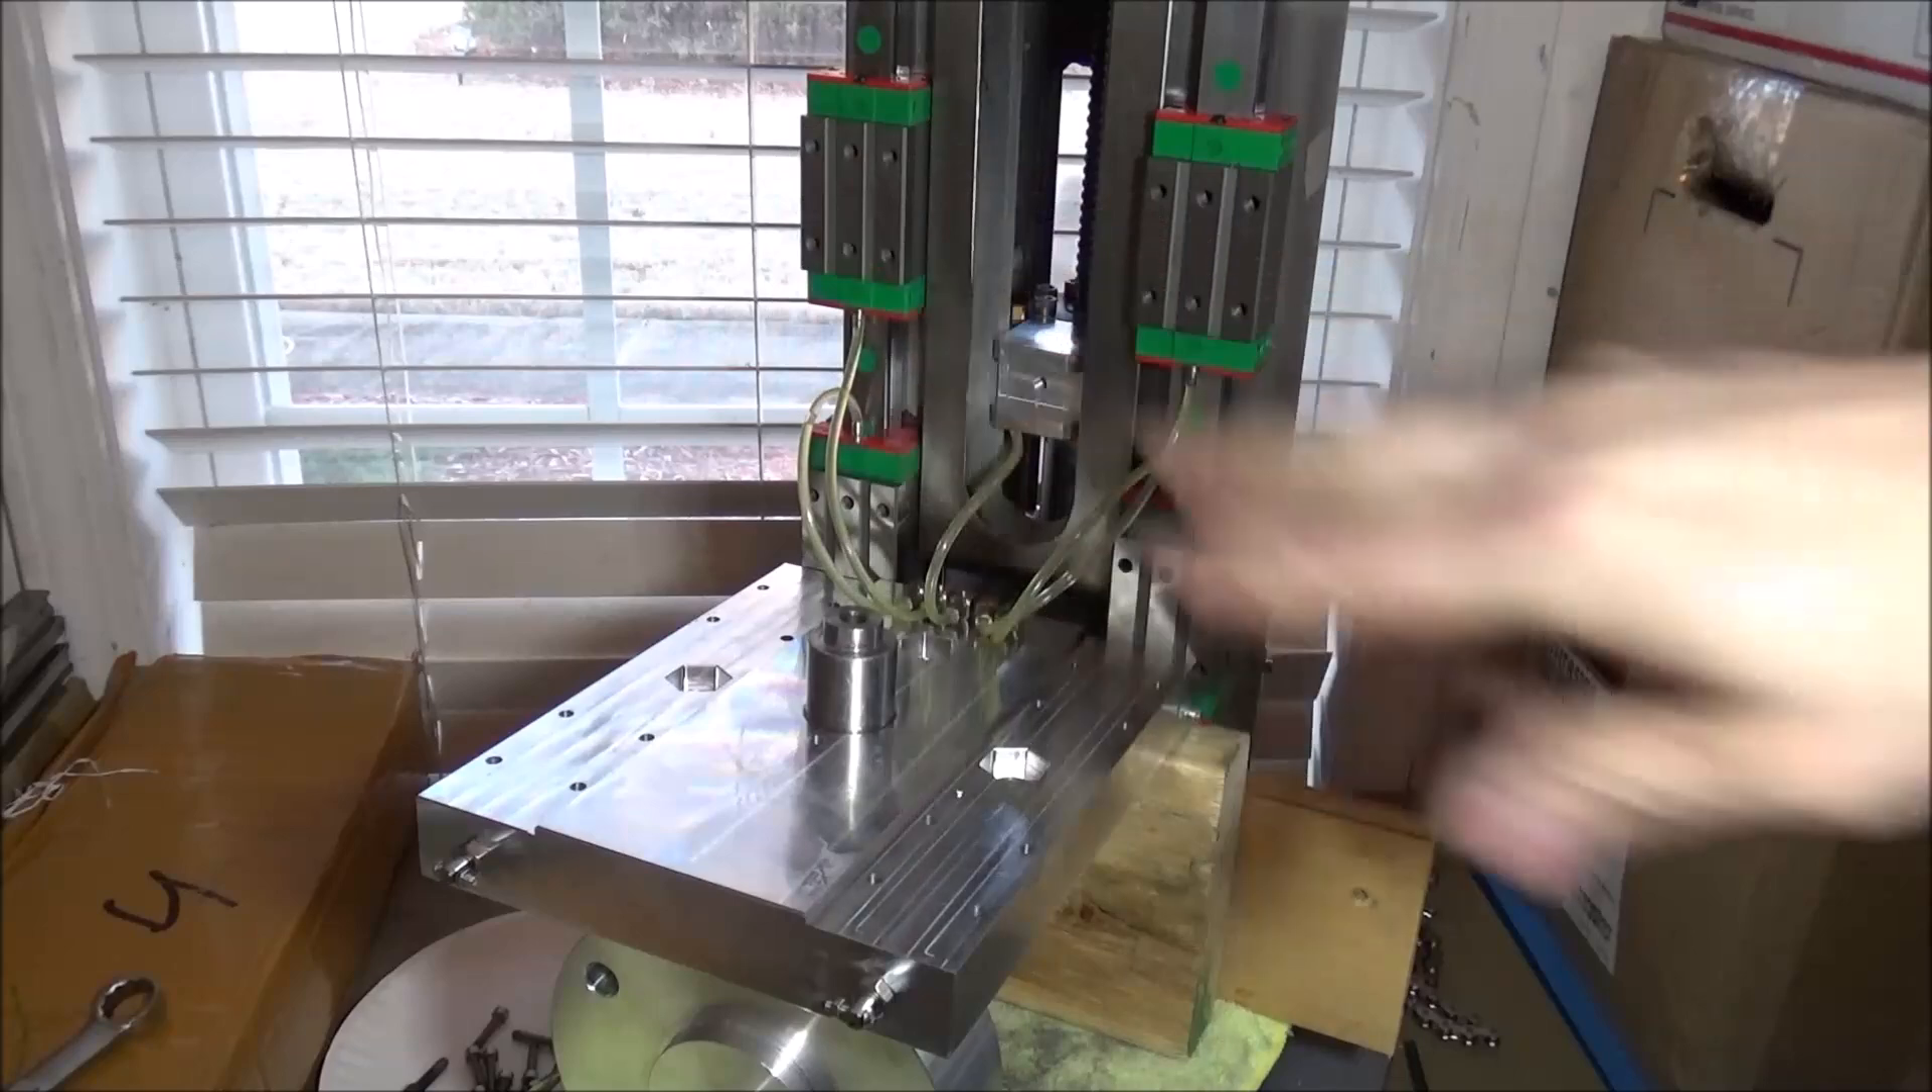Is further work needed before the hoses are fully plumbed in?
No.